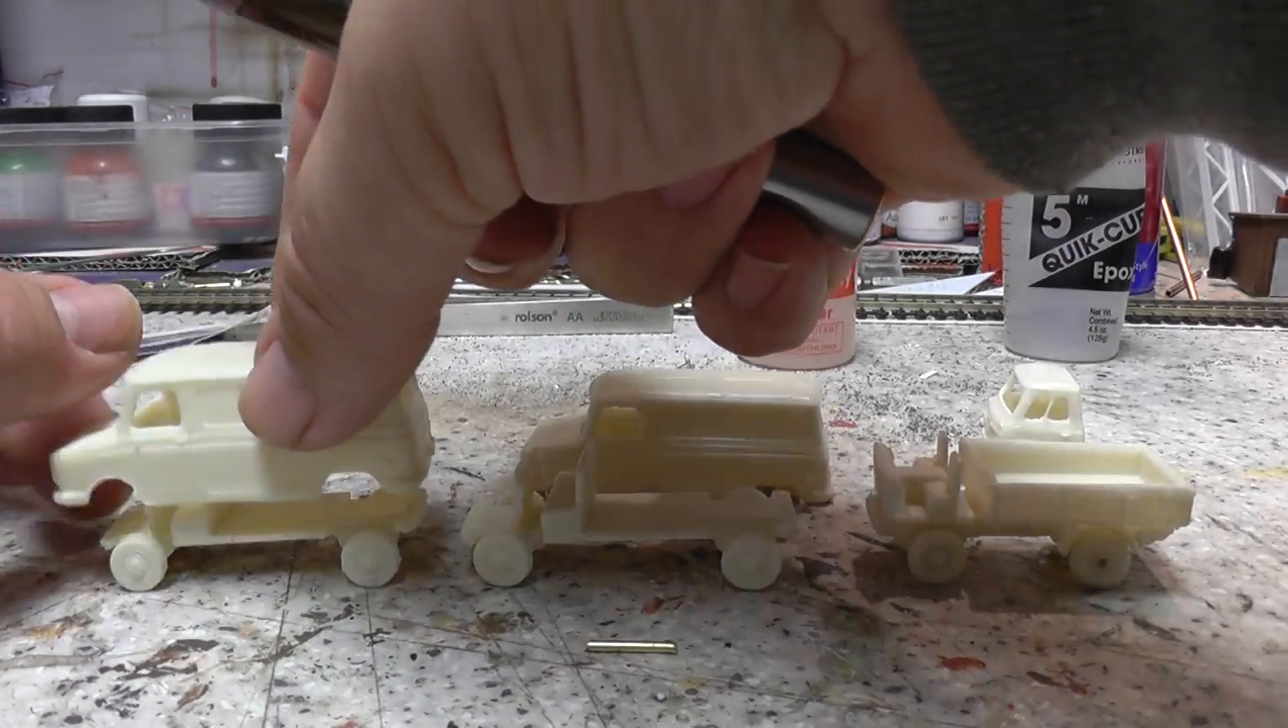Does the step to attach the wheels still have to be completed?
No.